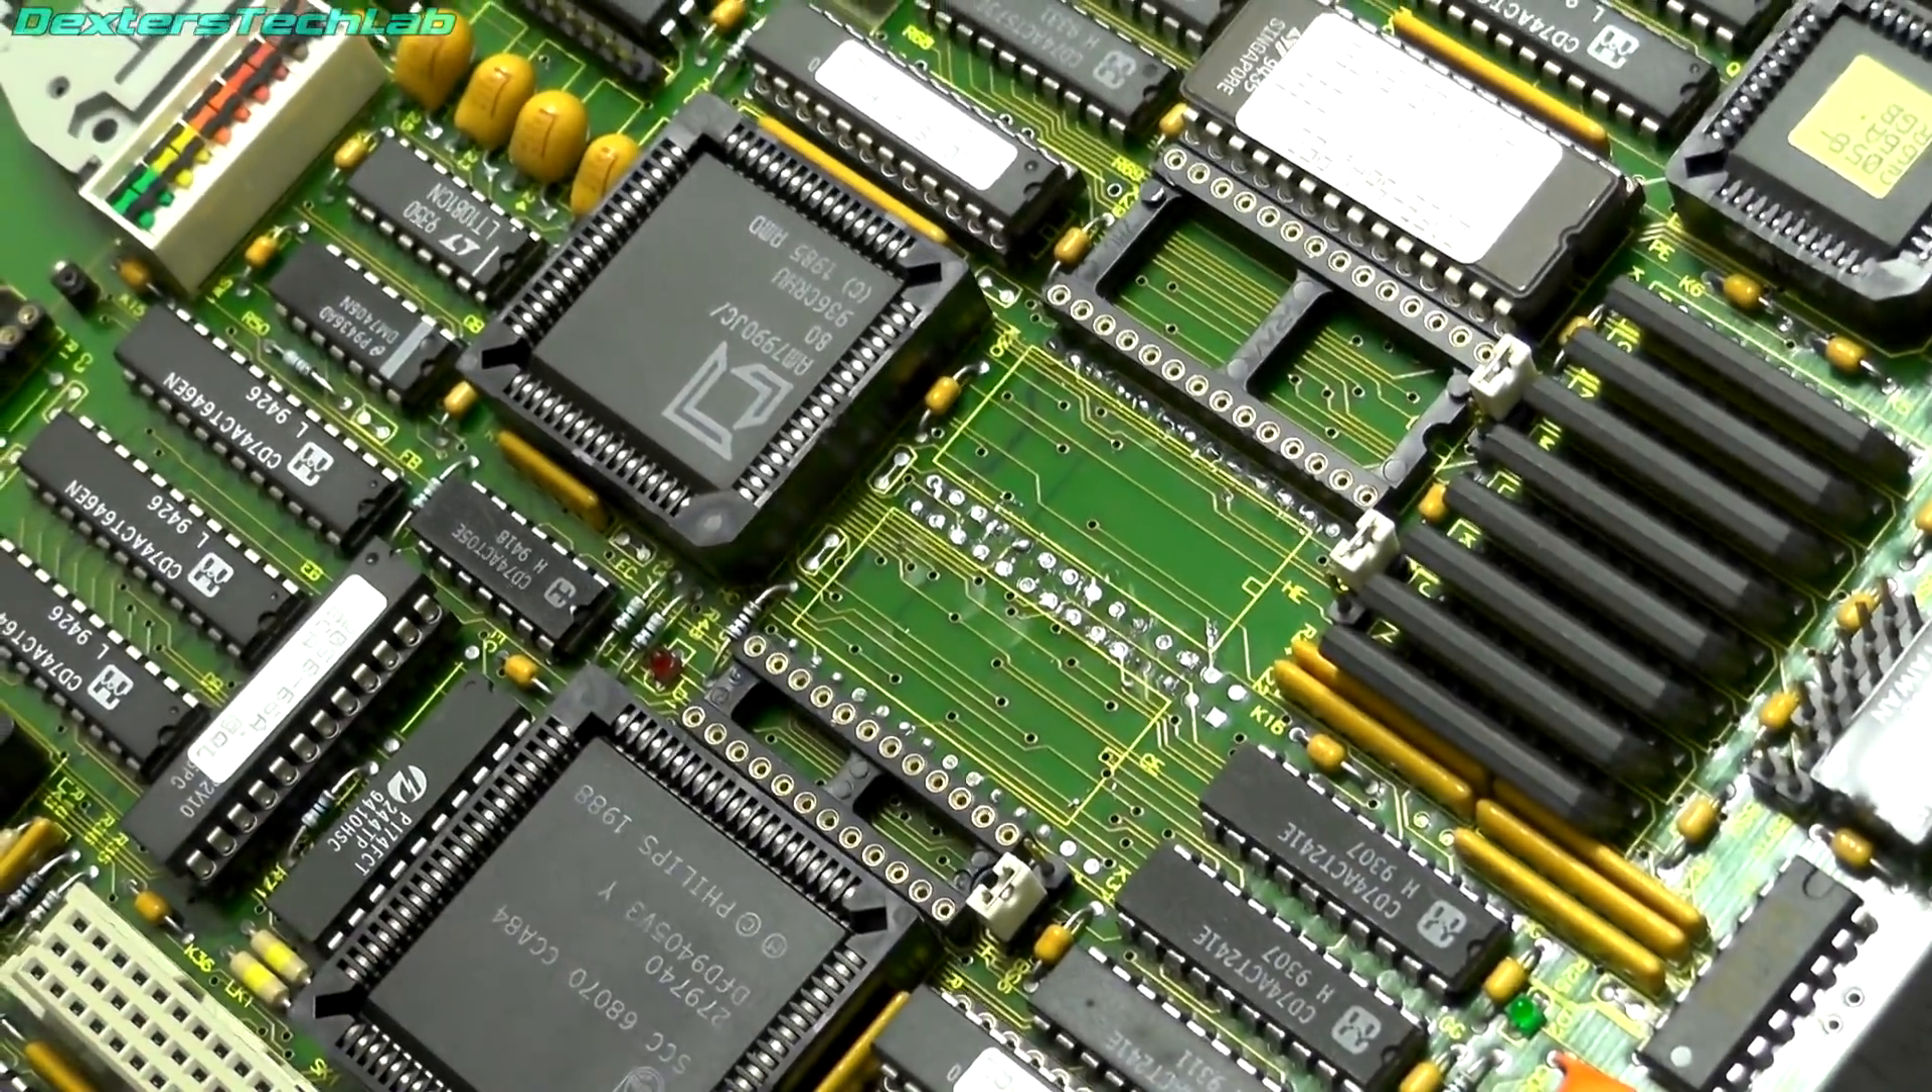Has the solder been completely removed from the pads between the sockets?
No.